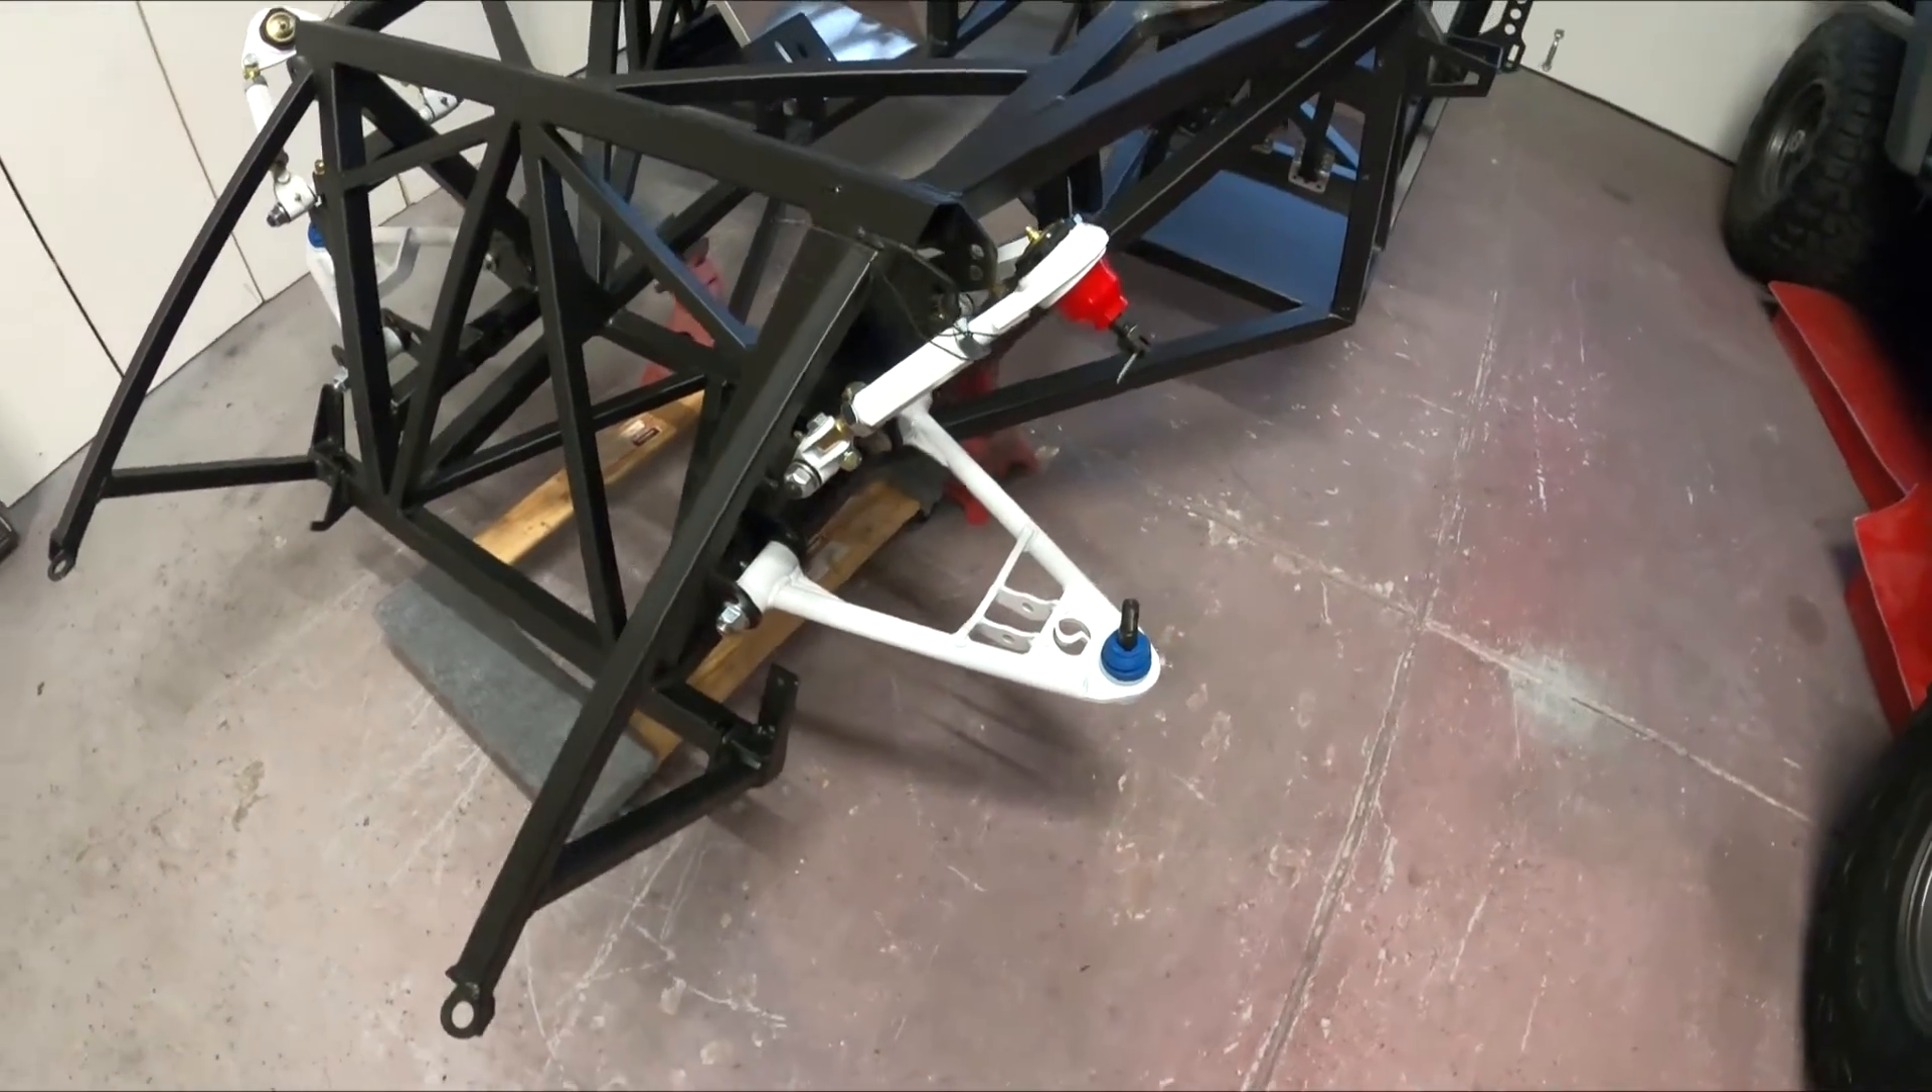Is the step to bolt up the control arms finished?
Yes.